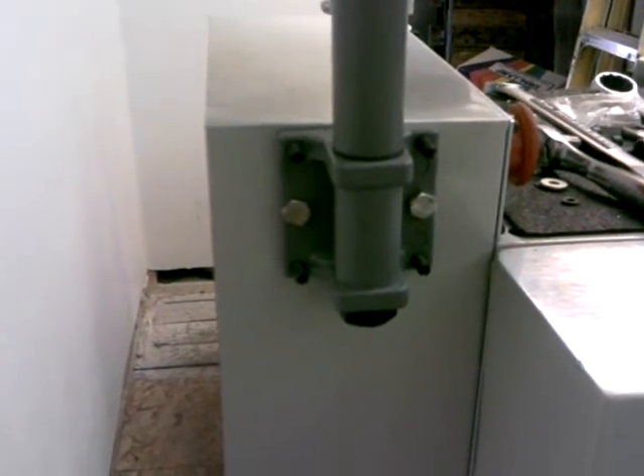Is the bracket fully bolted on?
Yes.